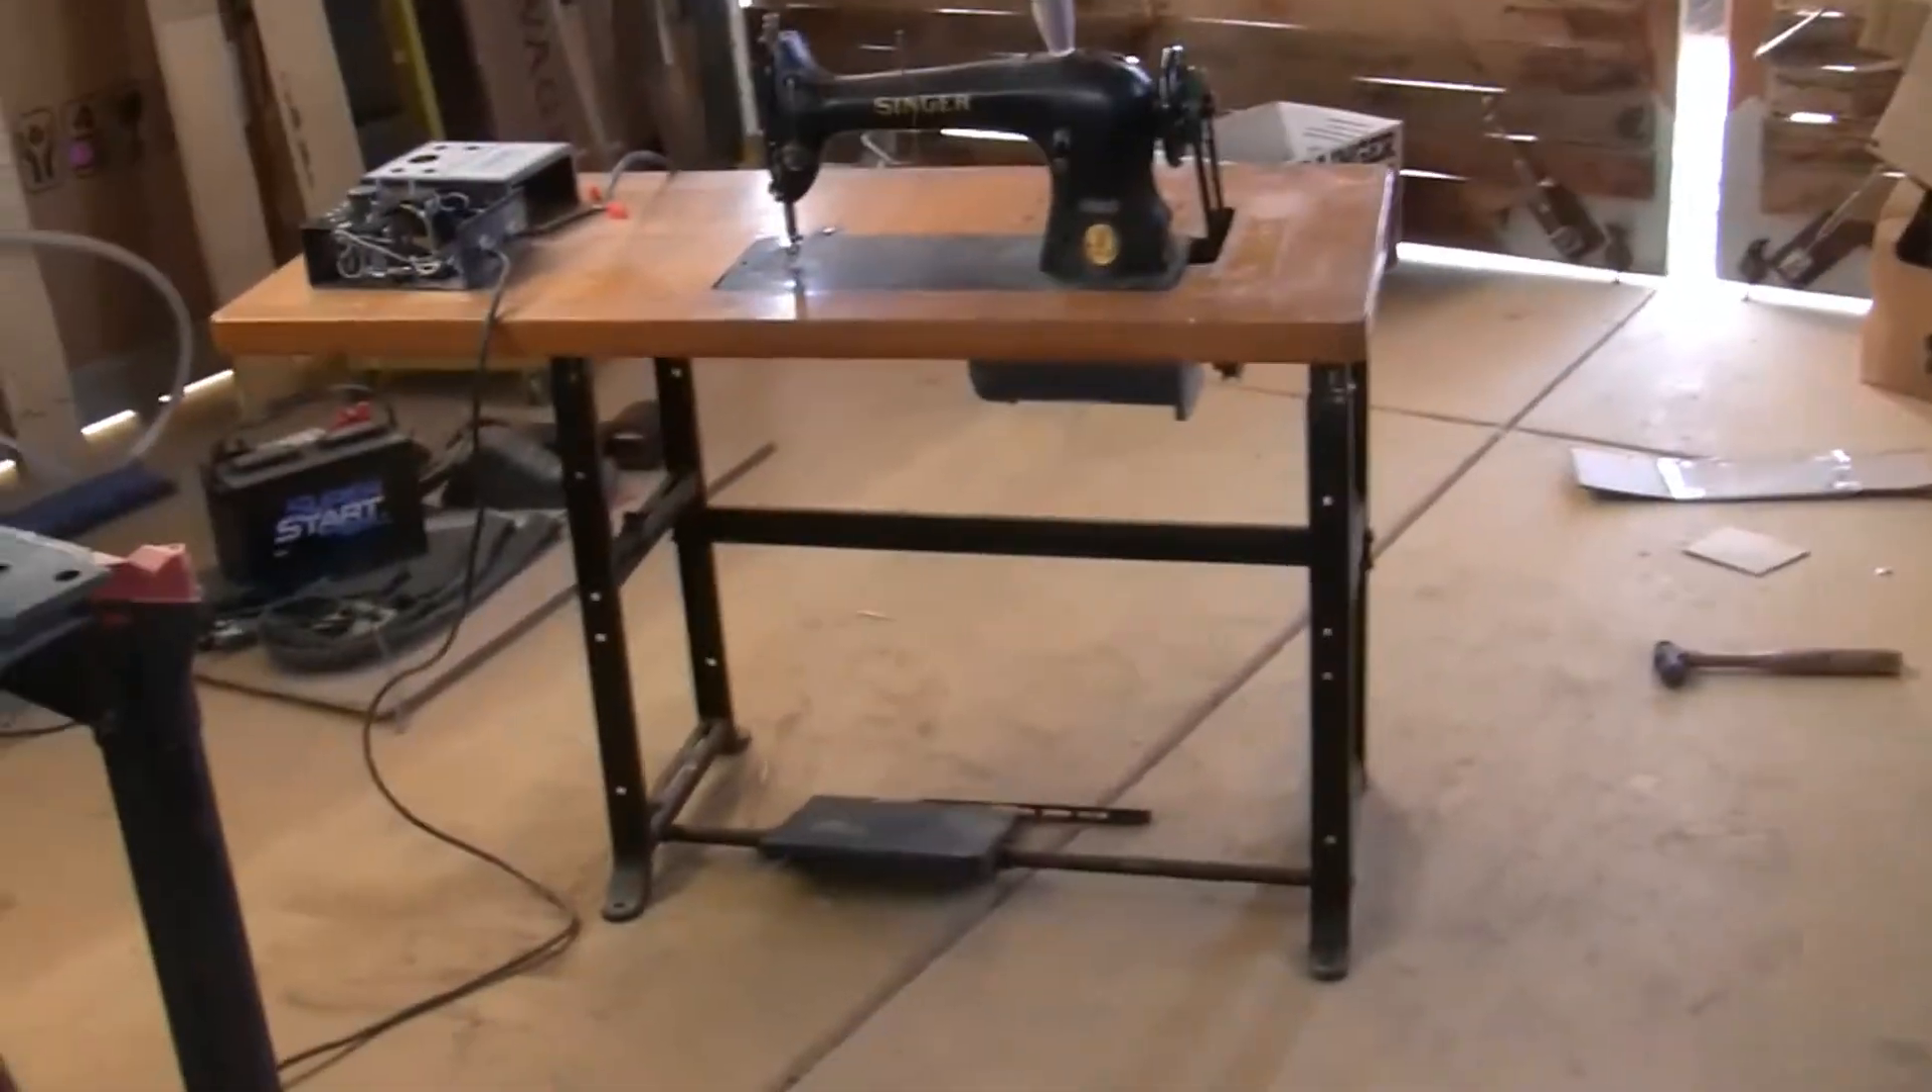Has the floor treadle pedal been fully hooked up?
No.